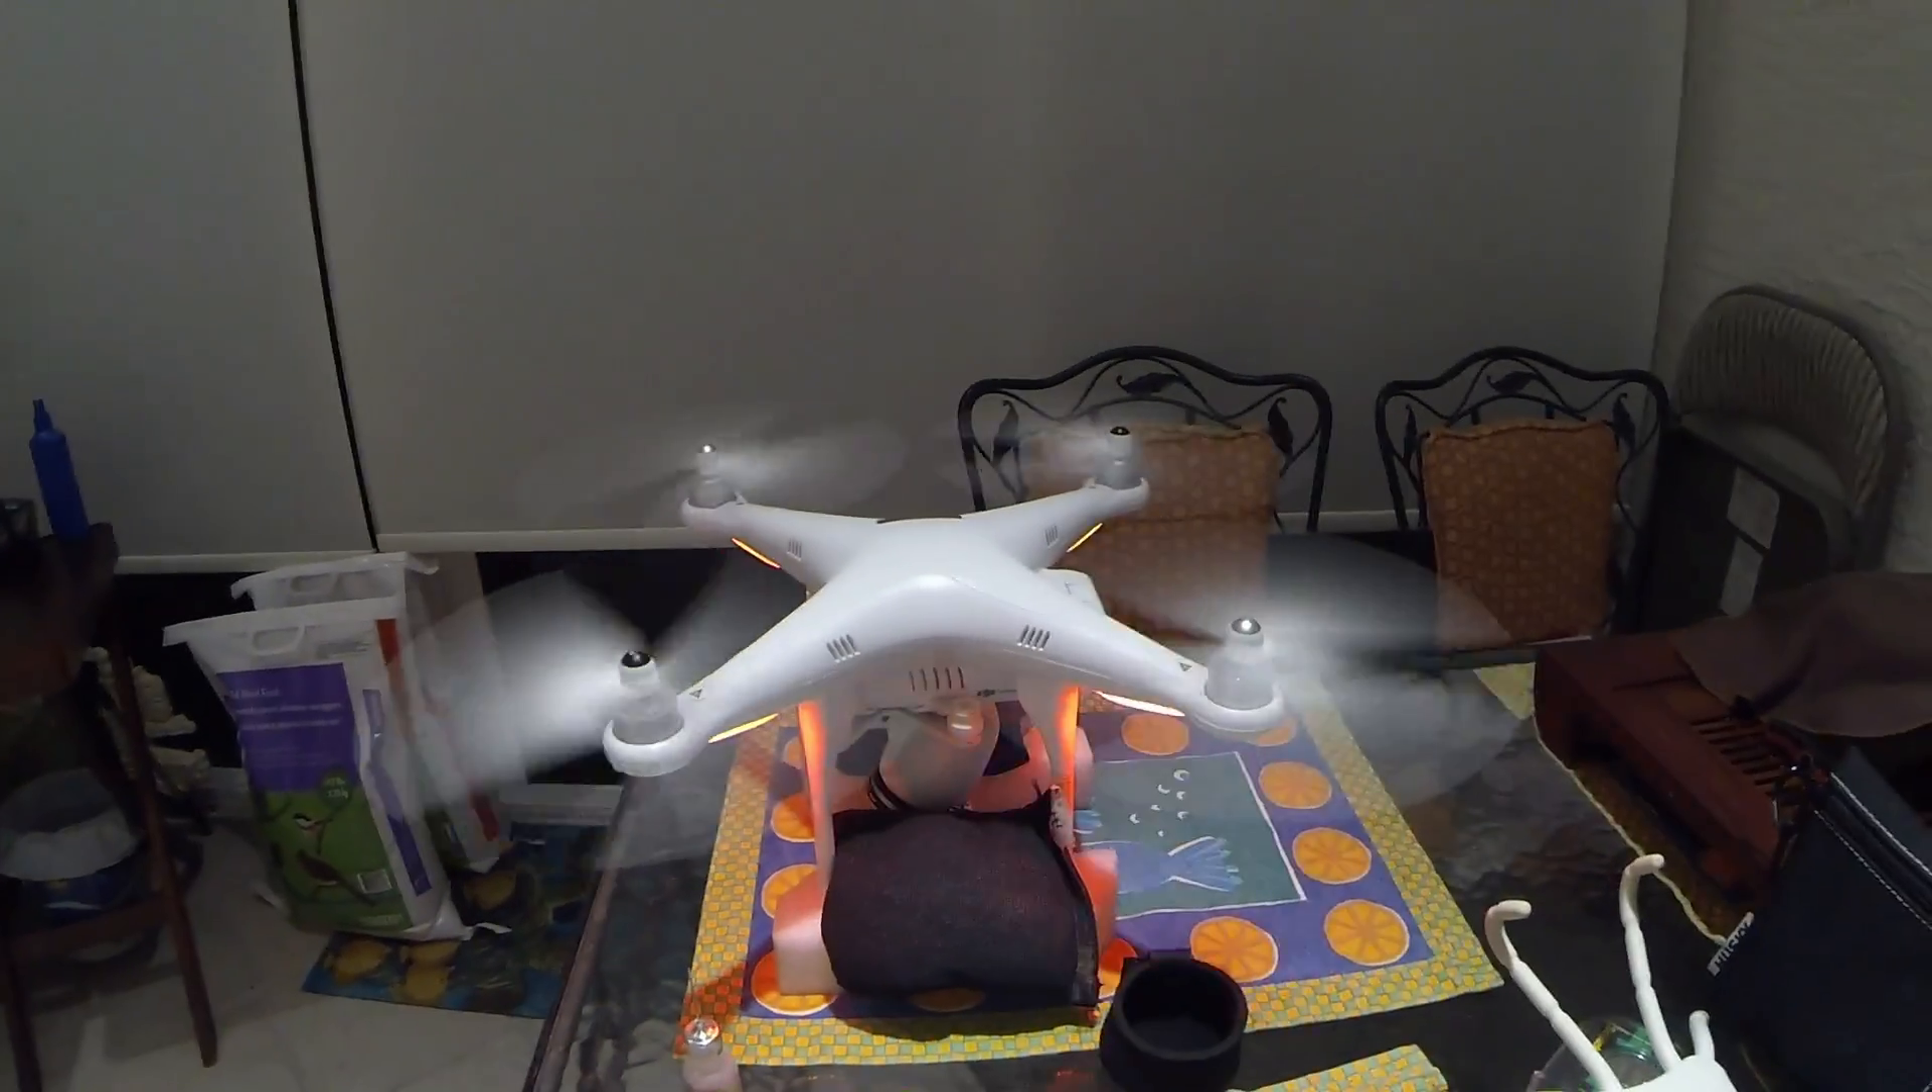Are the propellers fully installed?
Yes.